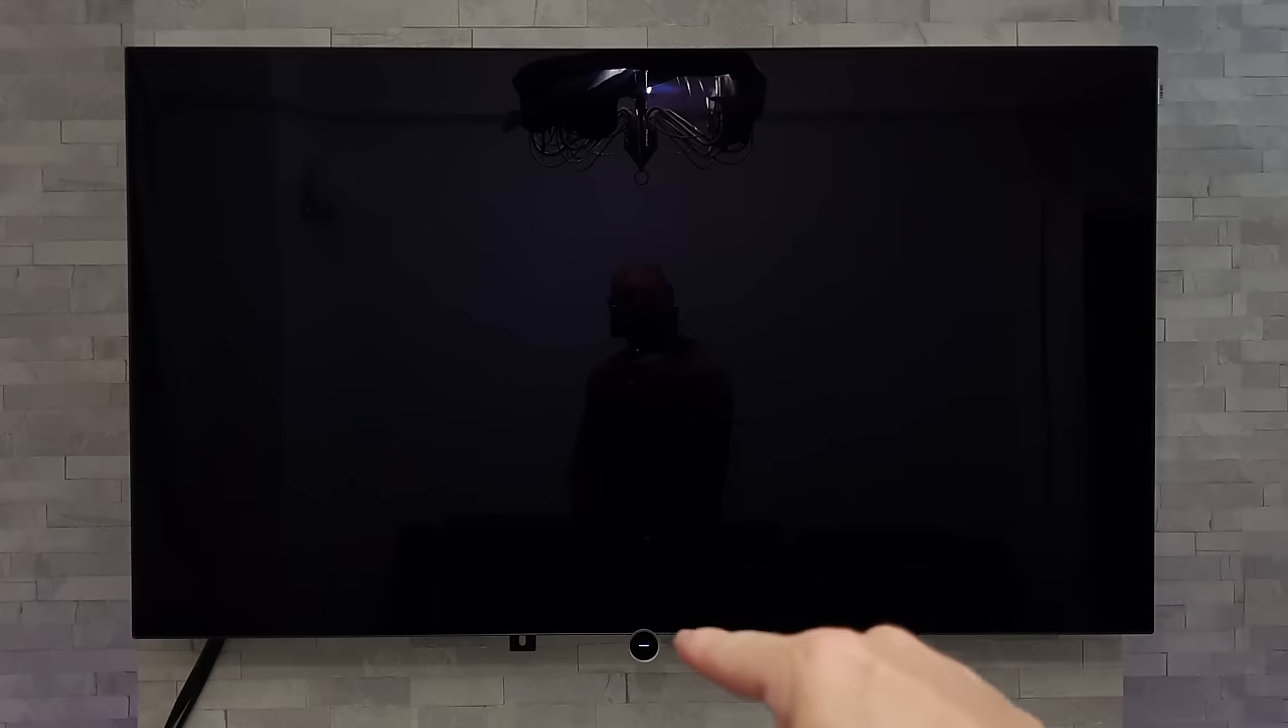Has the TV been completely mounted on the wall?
Yes.